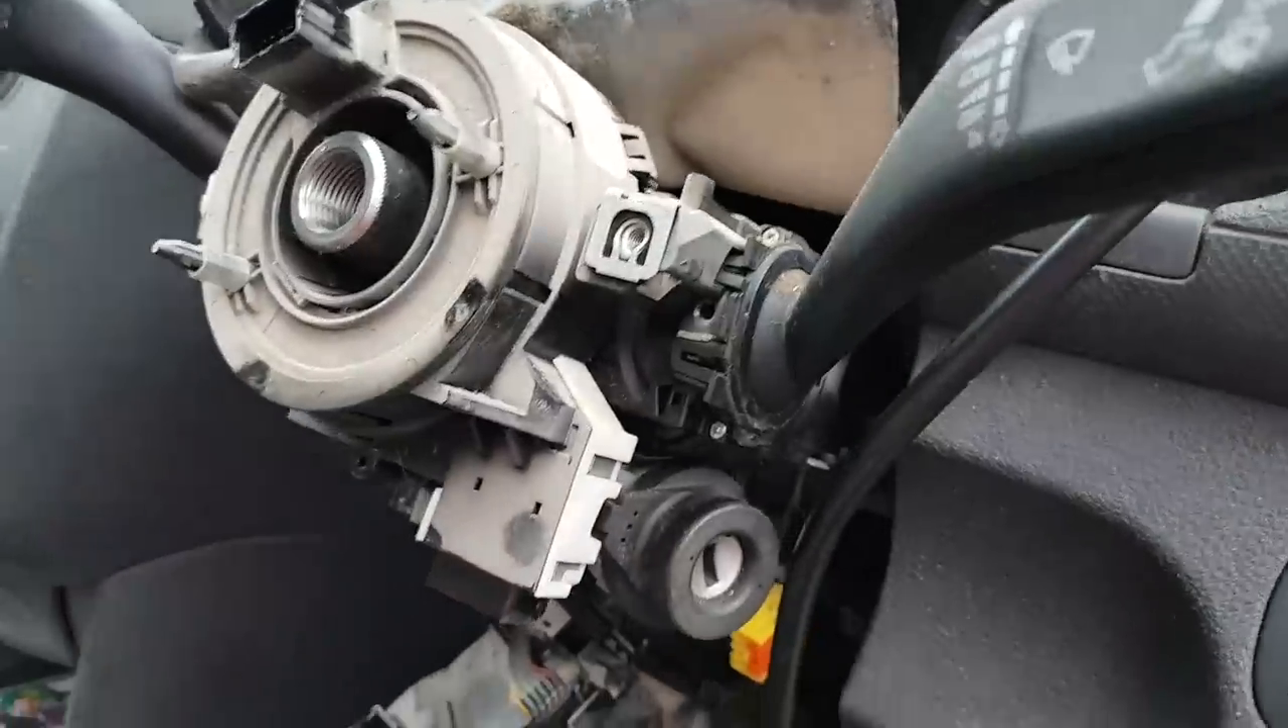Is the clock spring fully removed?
No.